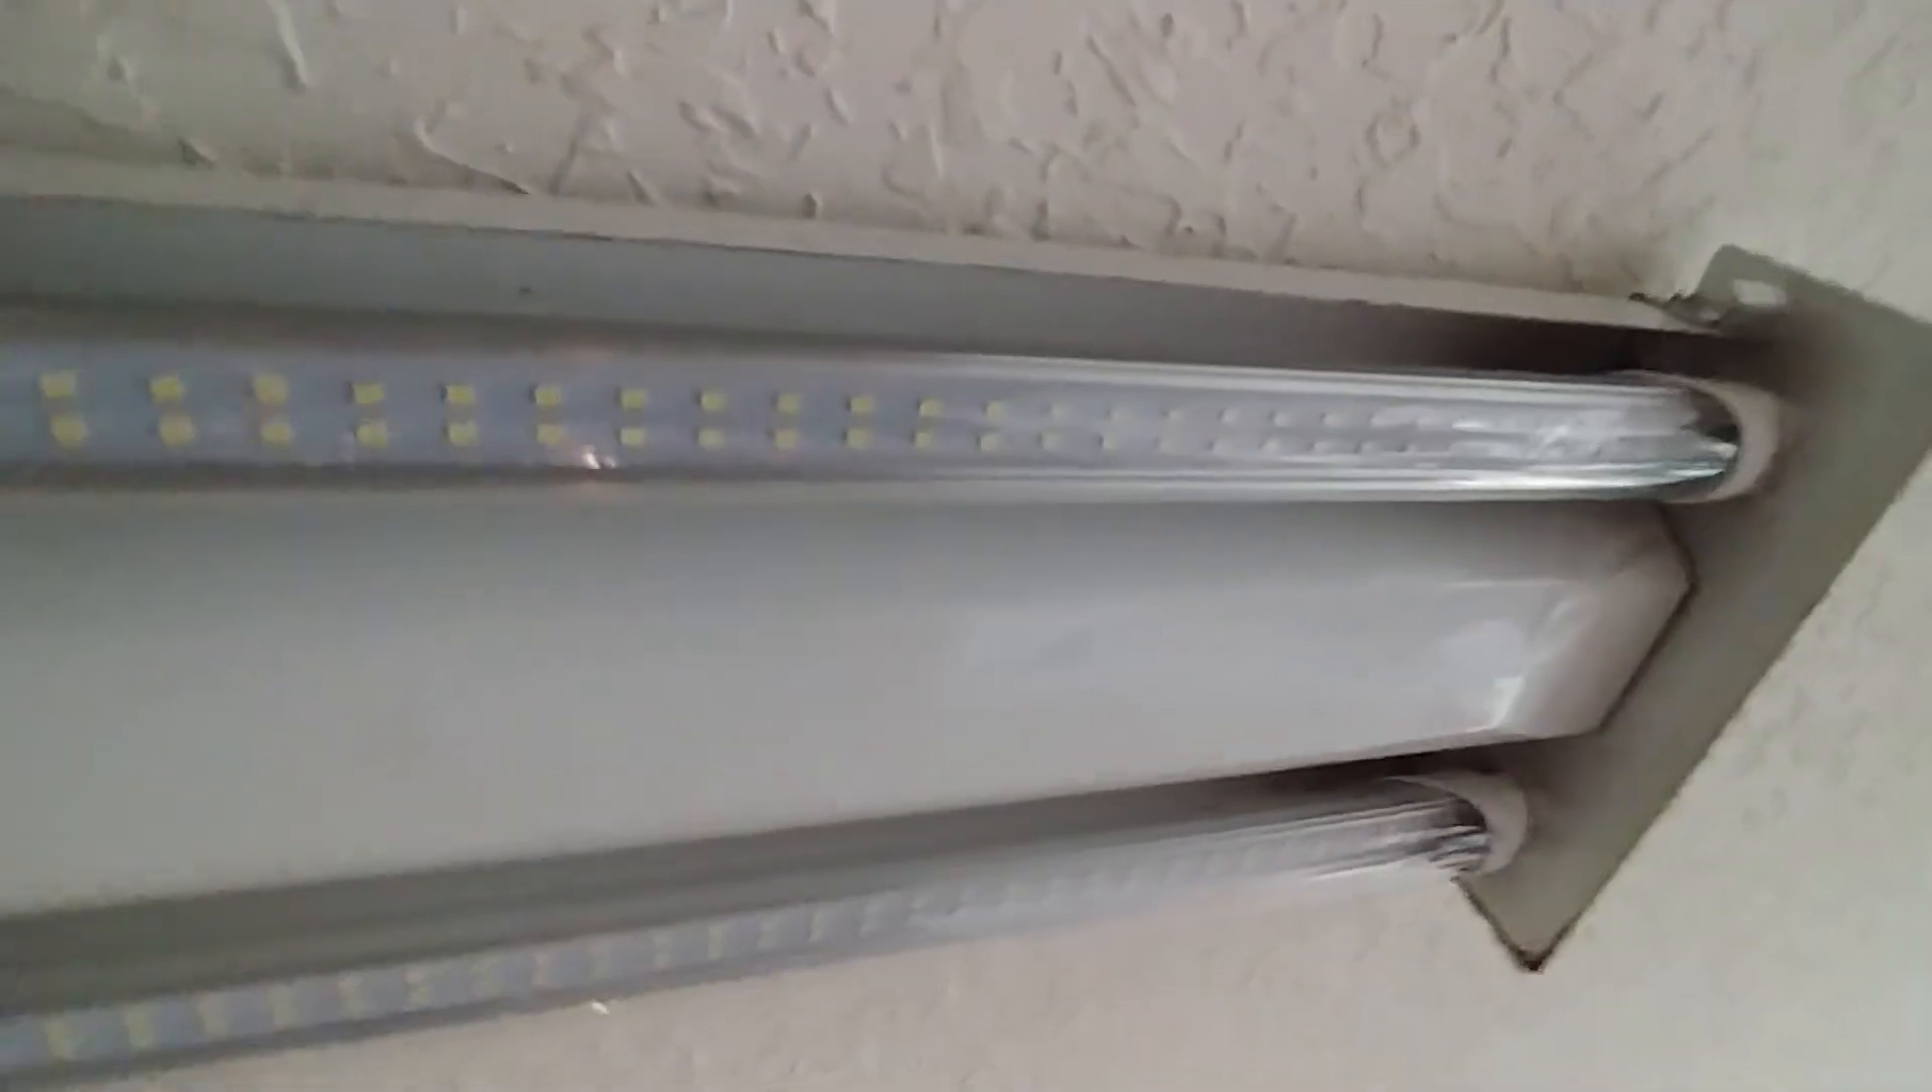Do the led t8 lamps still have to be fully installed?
No.